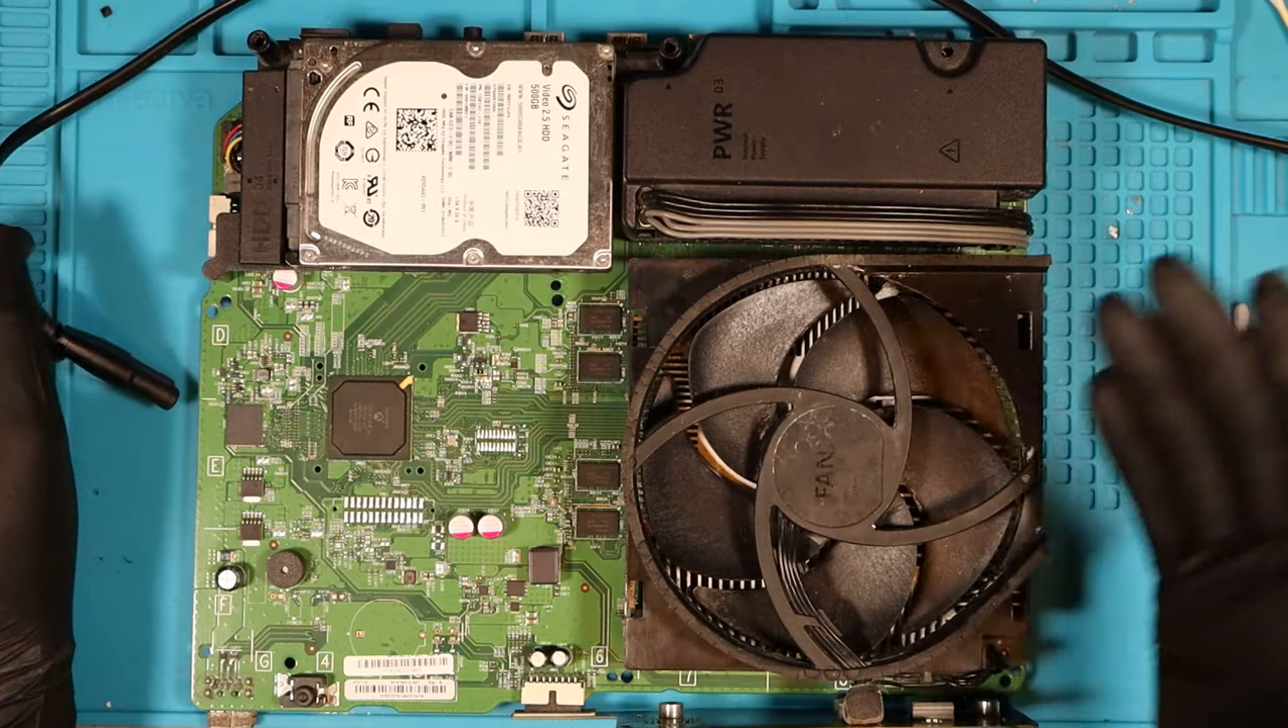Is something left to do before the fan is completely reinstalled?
No.